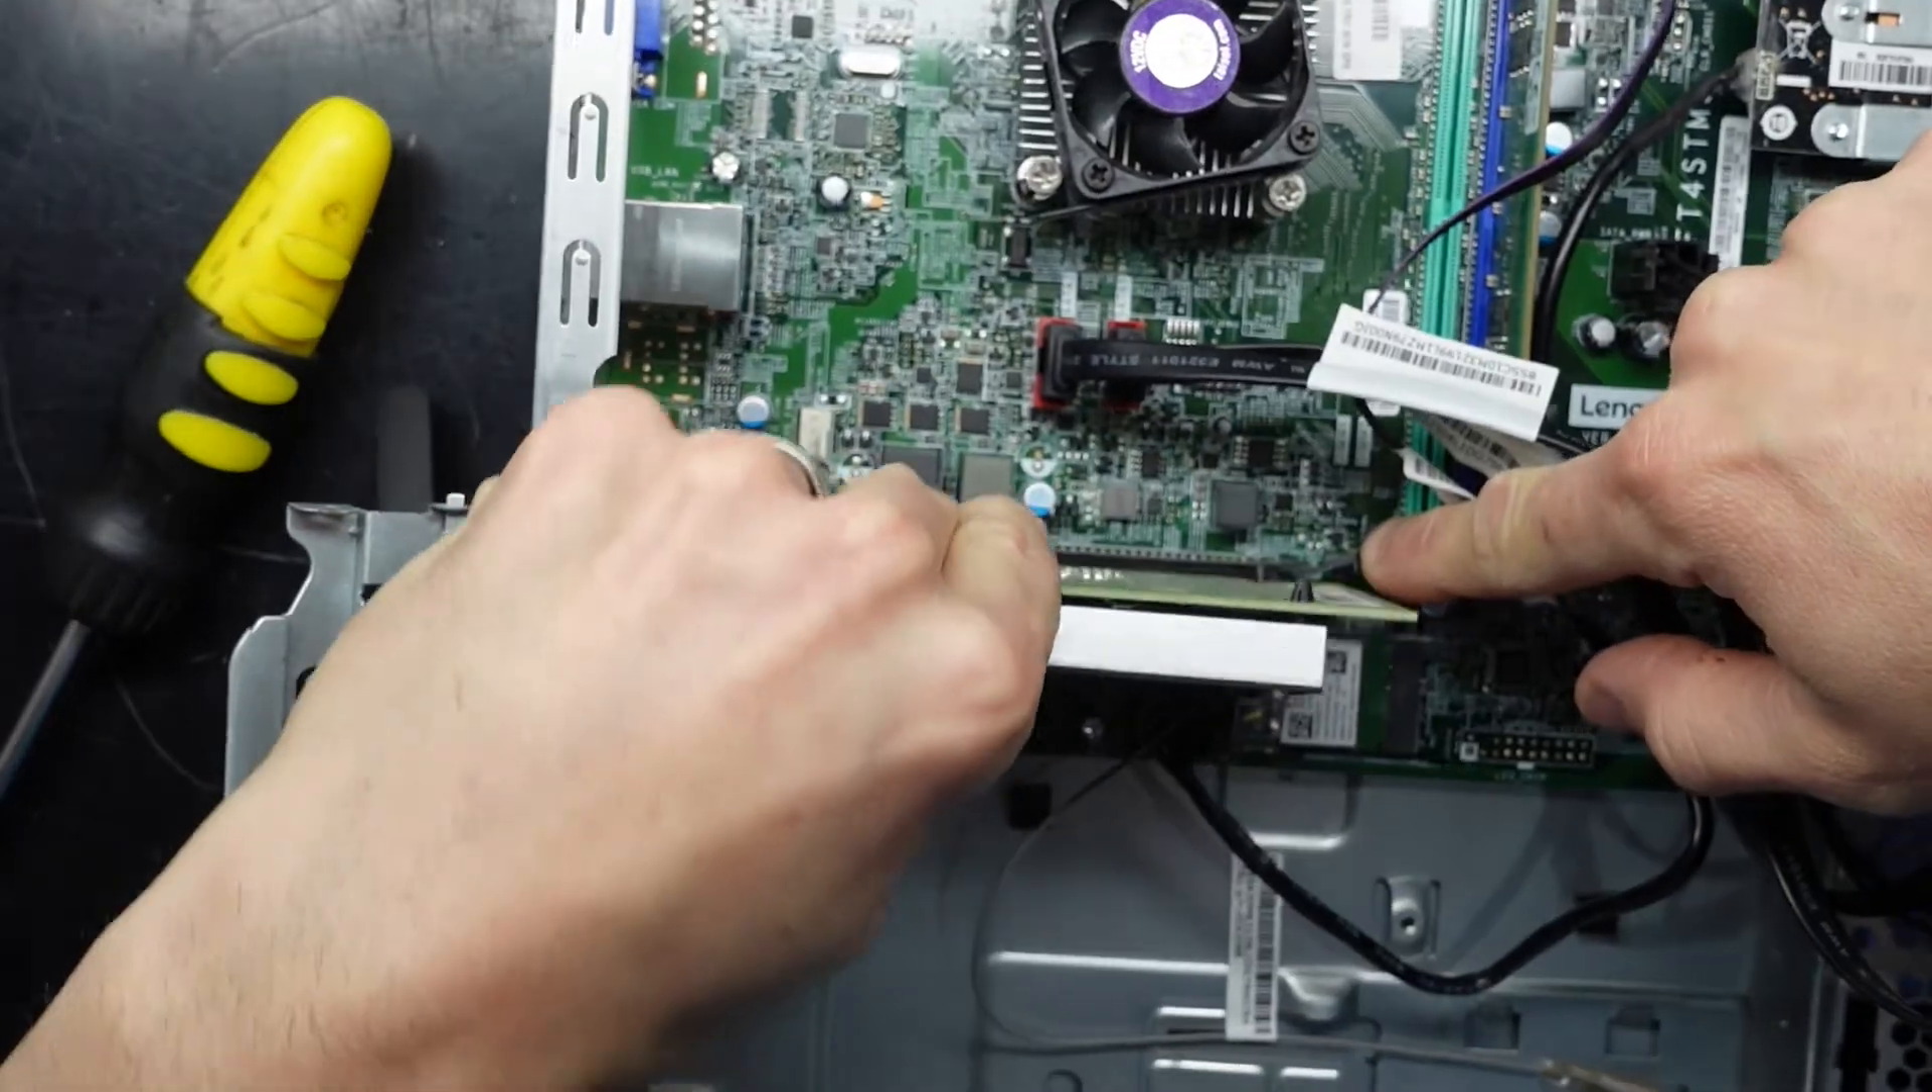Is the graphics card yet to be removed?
Yes.